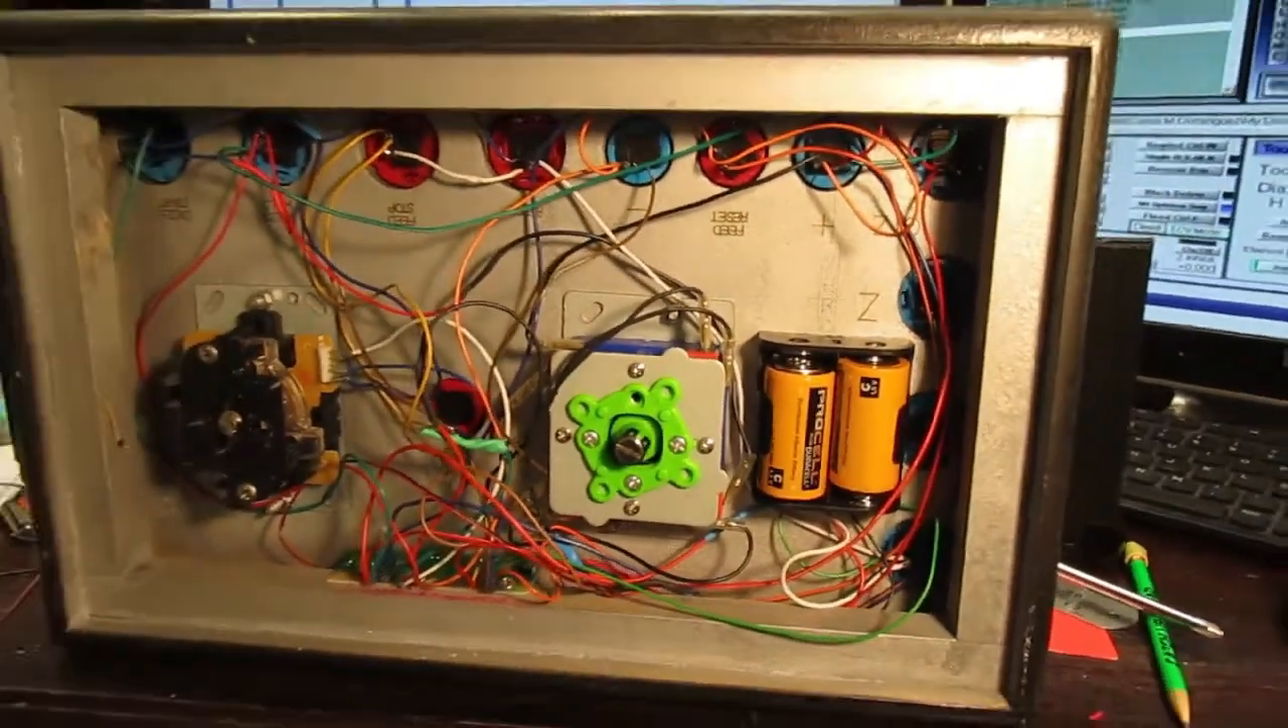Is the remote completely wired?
Yes.